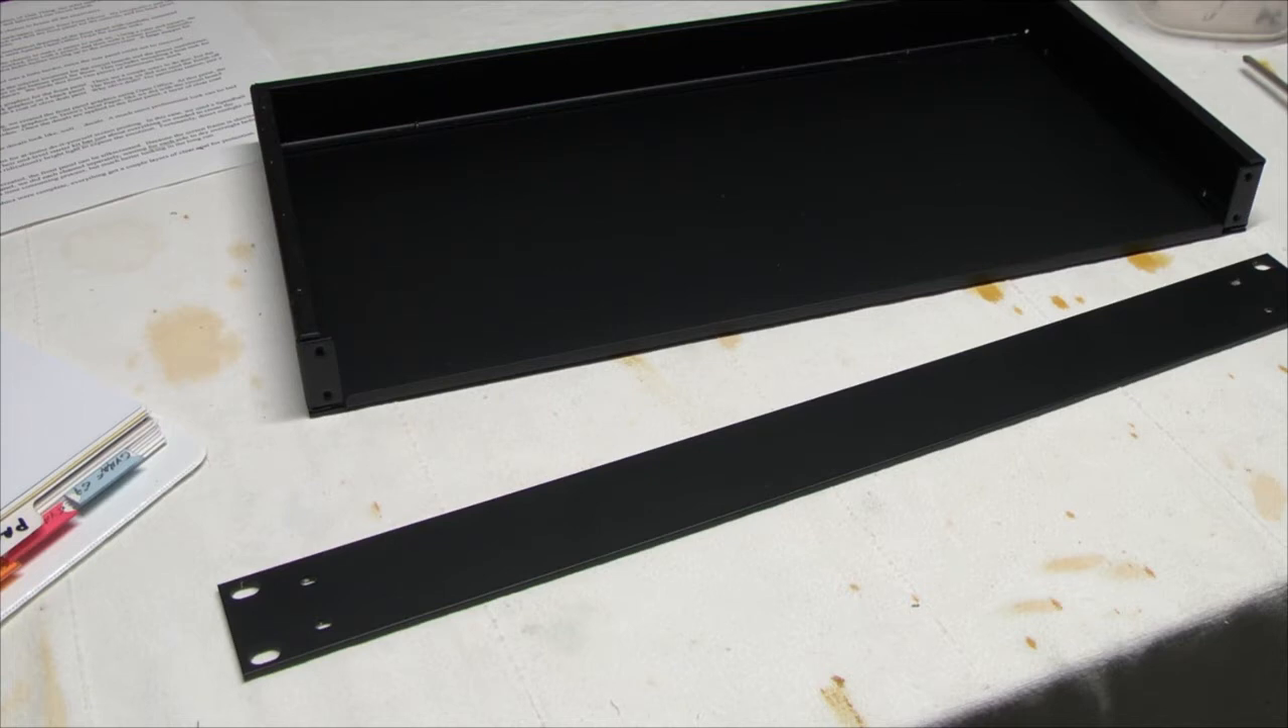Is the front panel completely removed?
Yes.